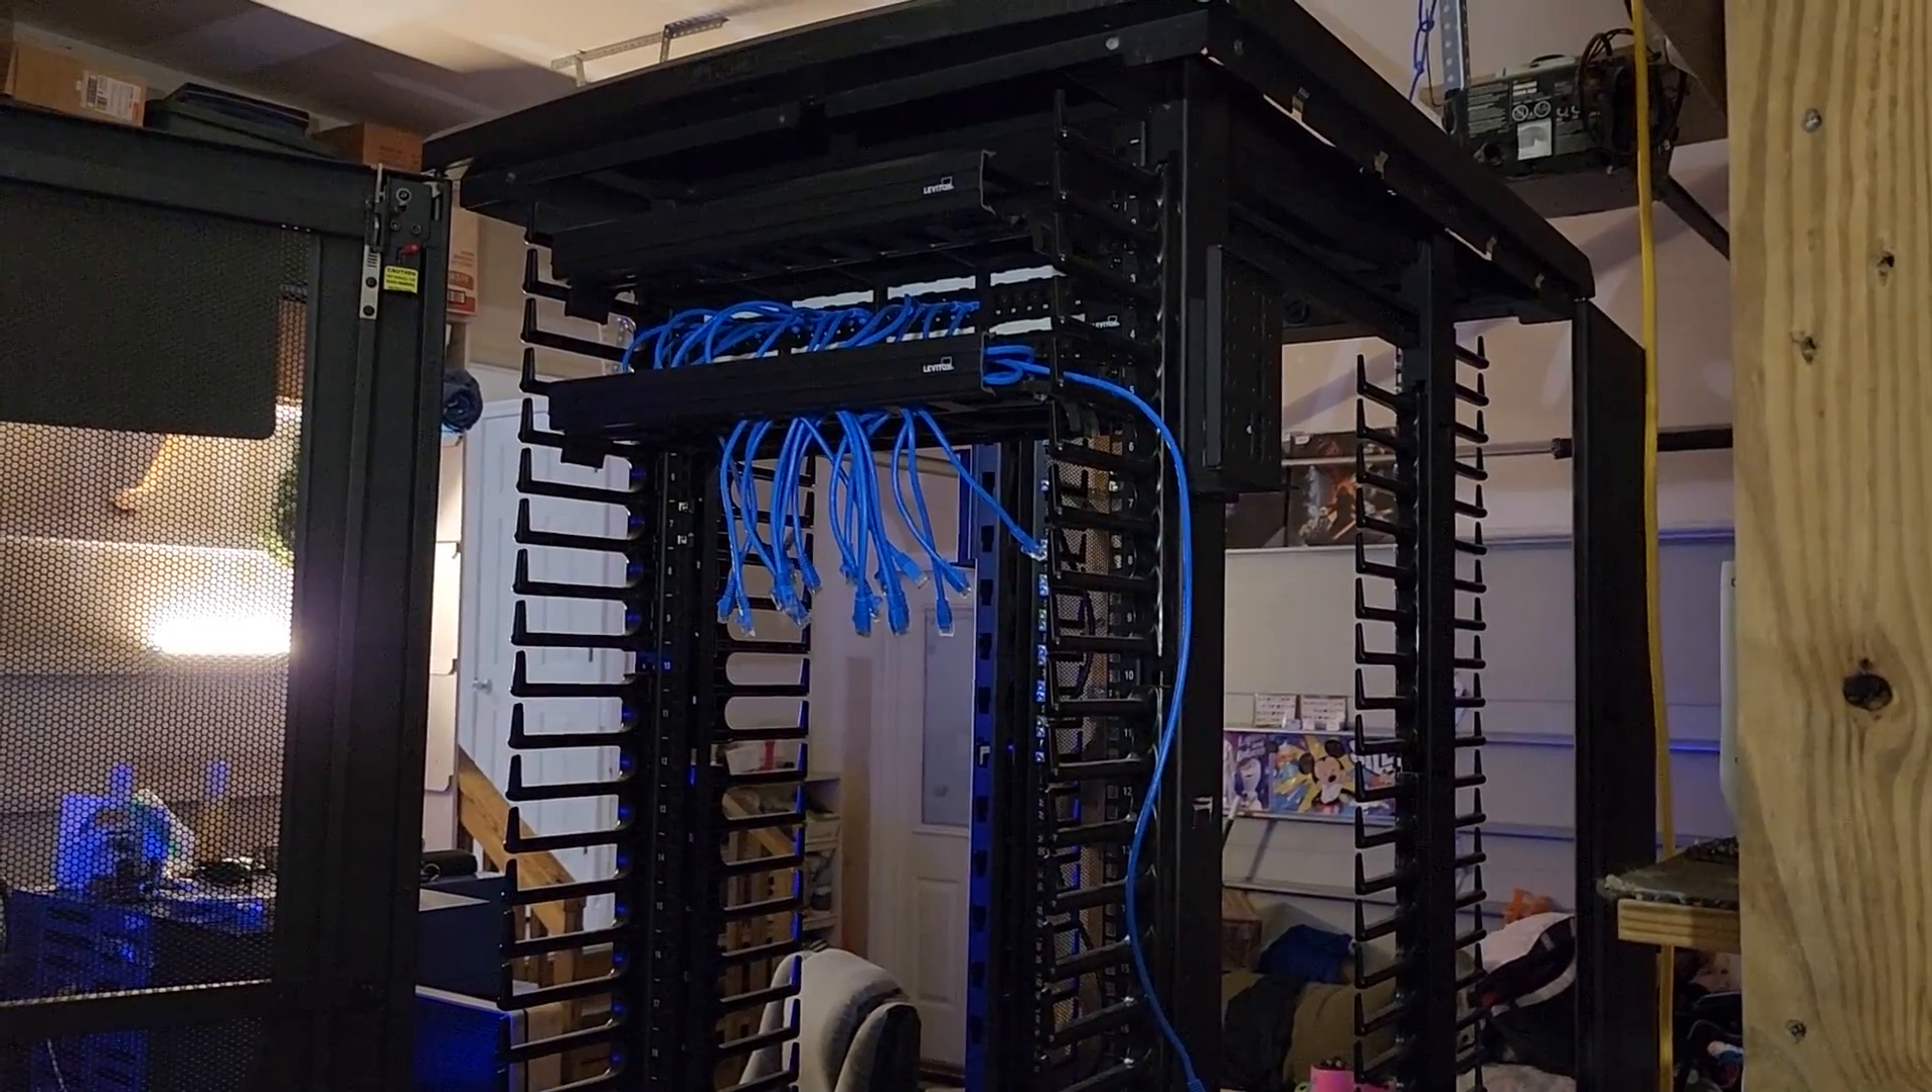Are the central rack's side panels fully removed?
Yes.